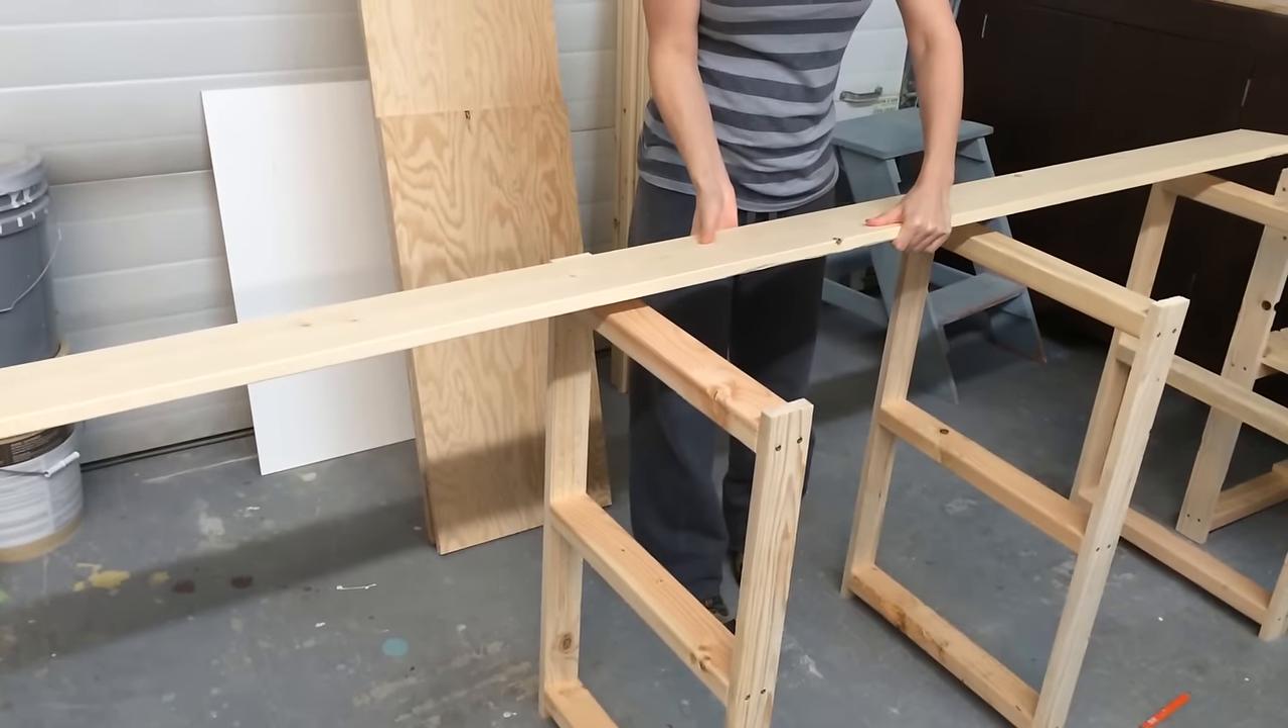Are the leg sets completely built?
Yes.